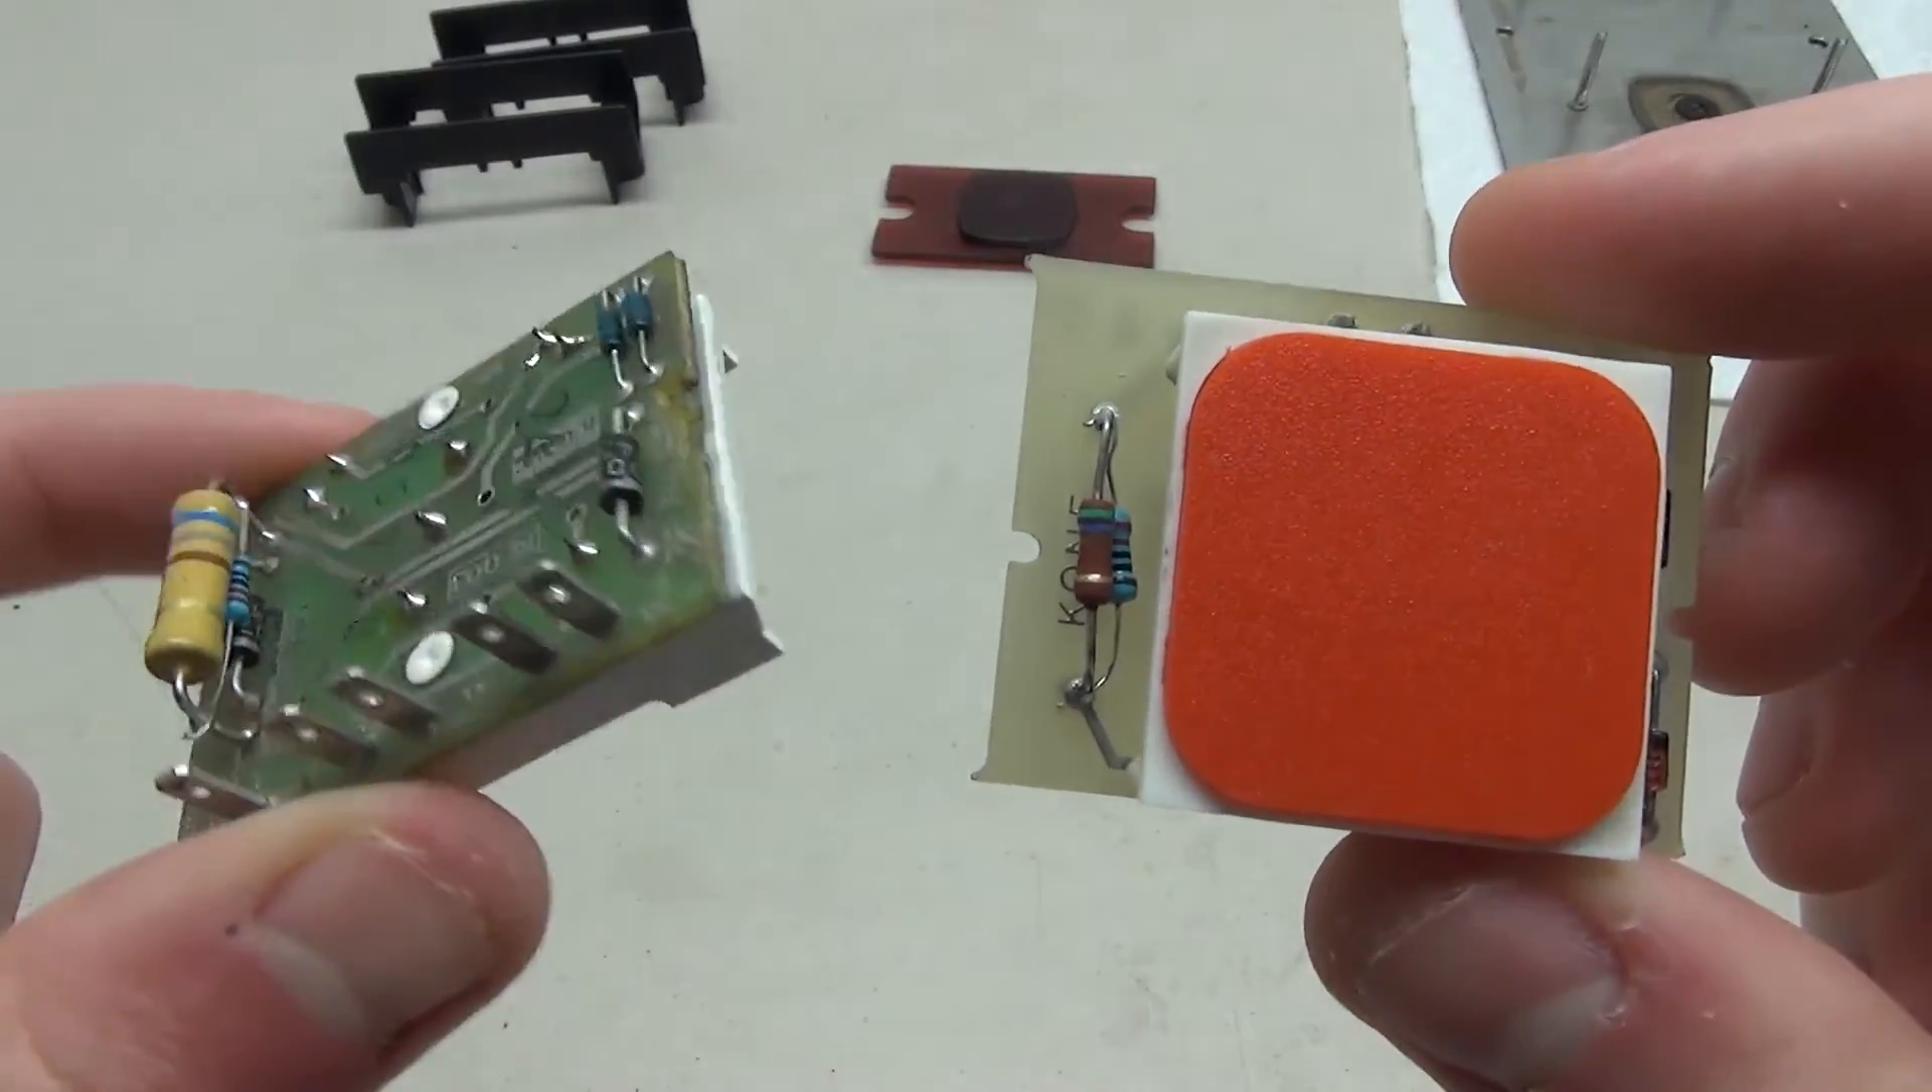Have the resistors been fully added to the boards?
Yes.